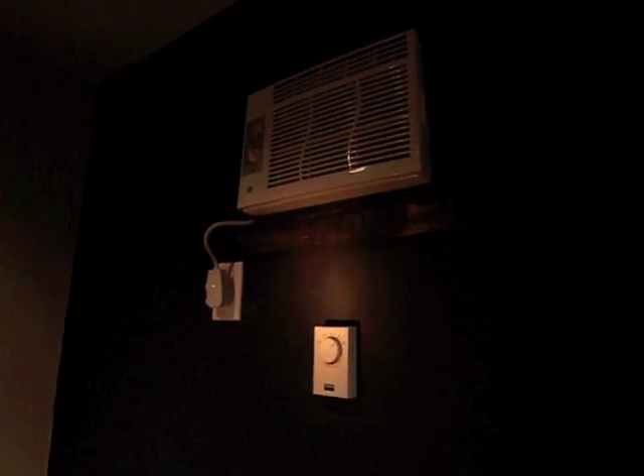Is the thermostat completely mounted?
Yes.